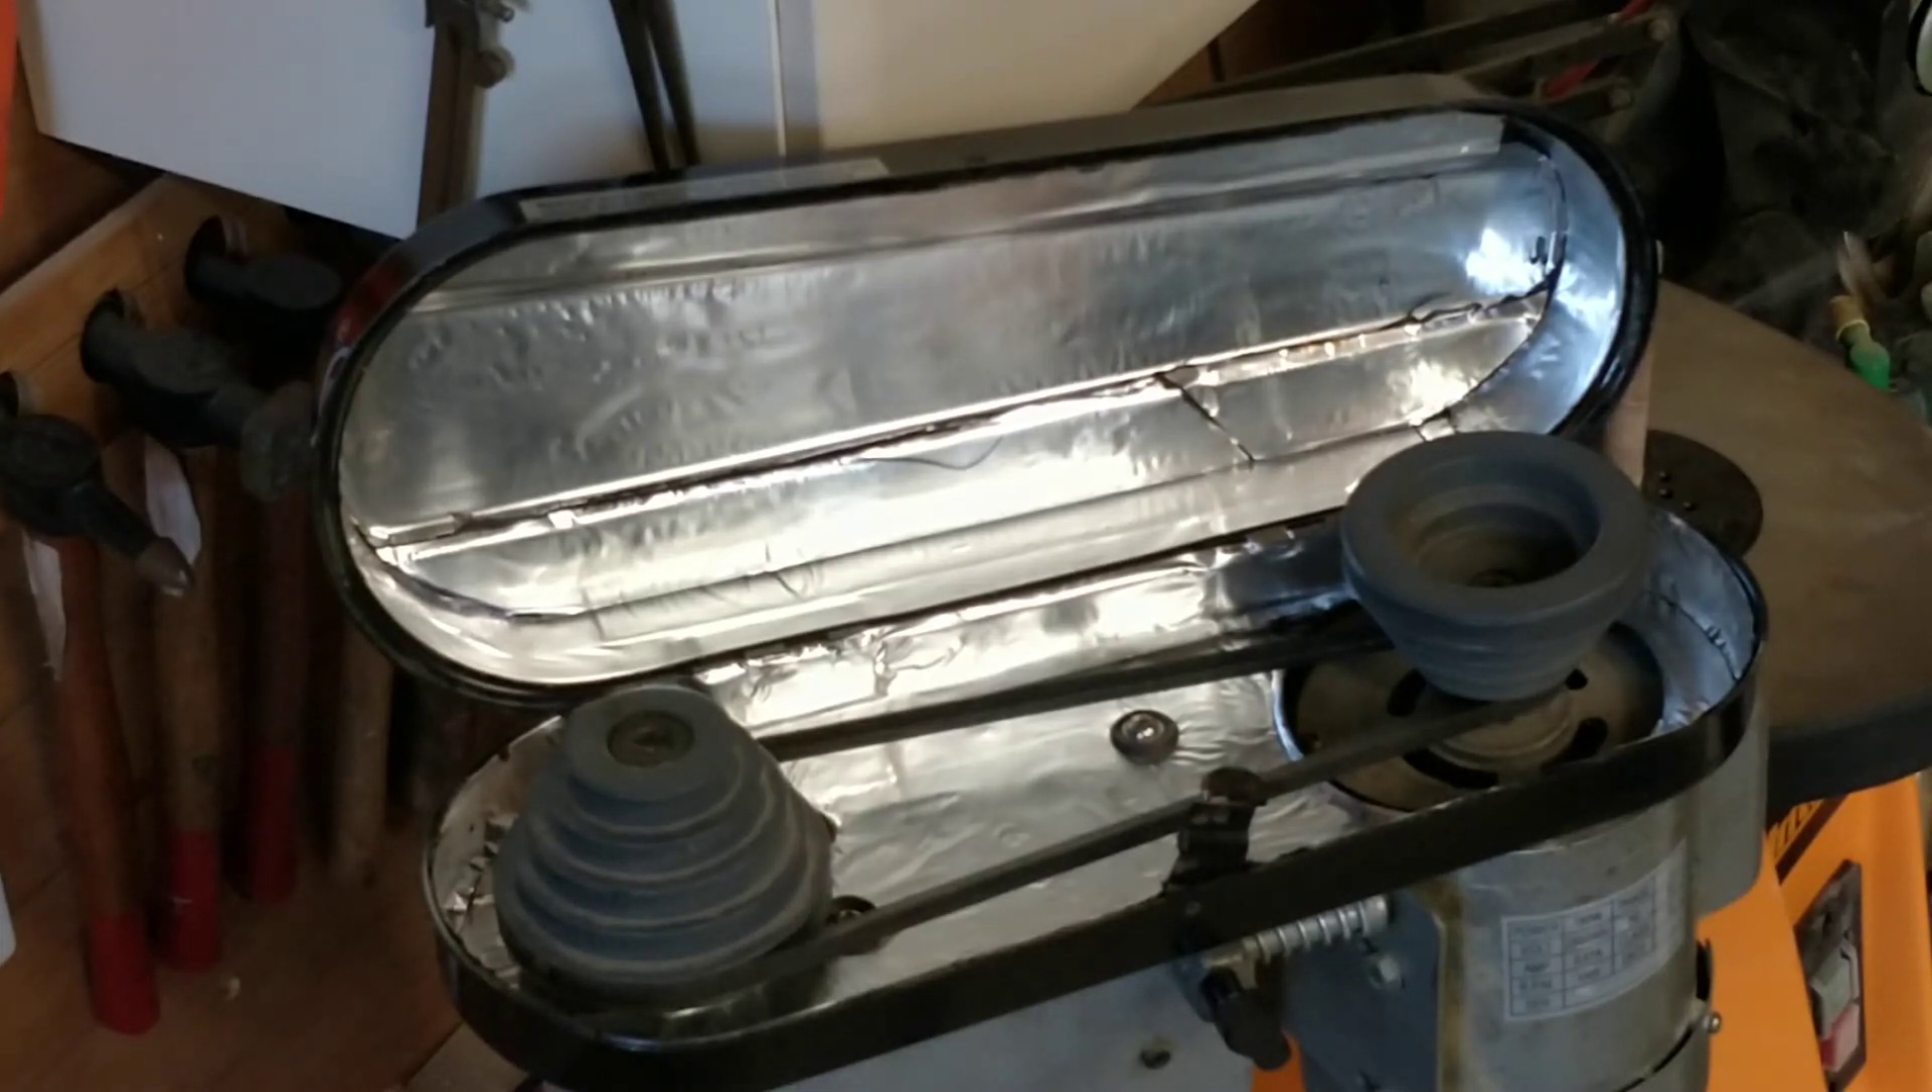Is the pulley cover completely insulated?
Yes.